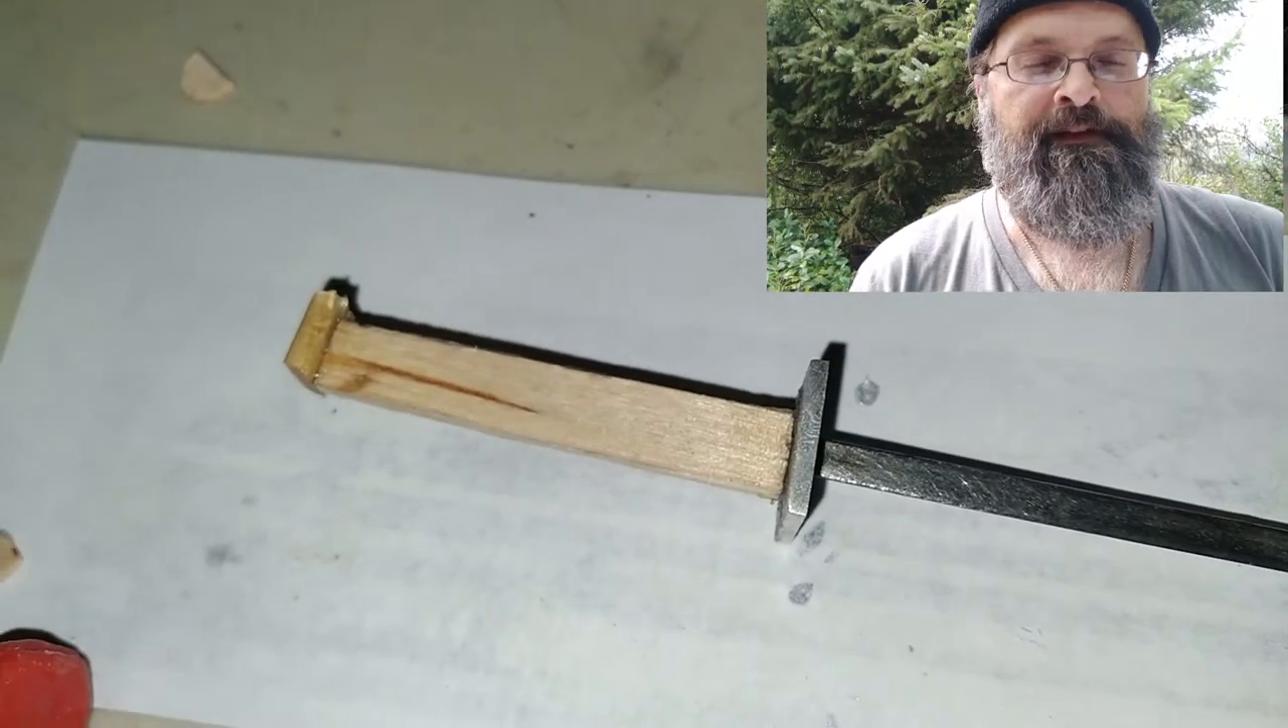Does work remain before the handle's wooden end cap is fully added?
No.